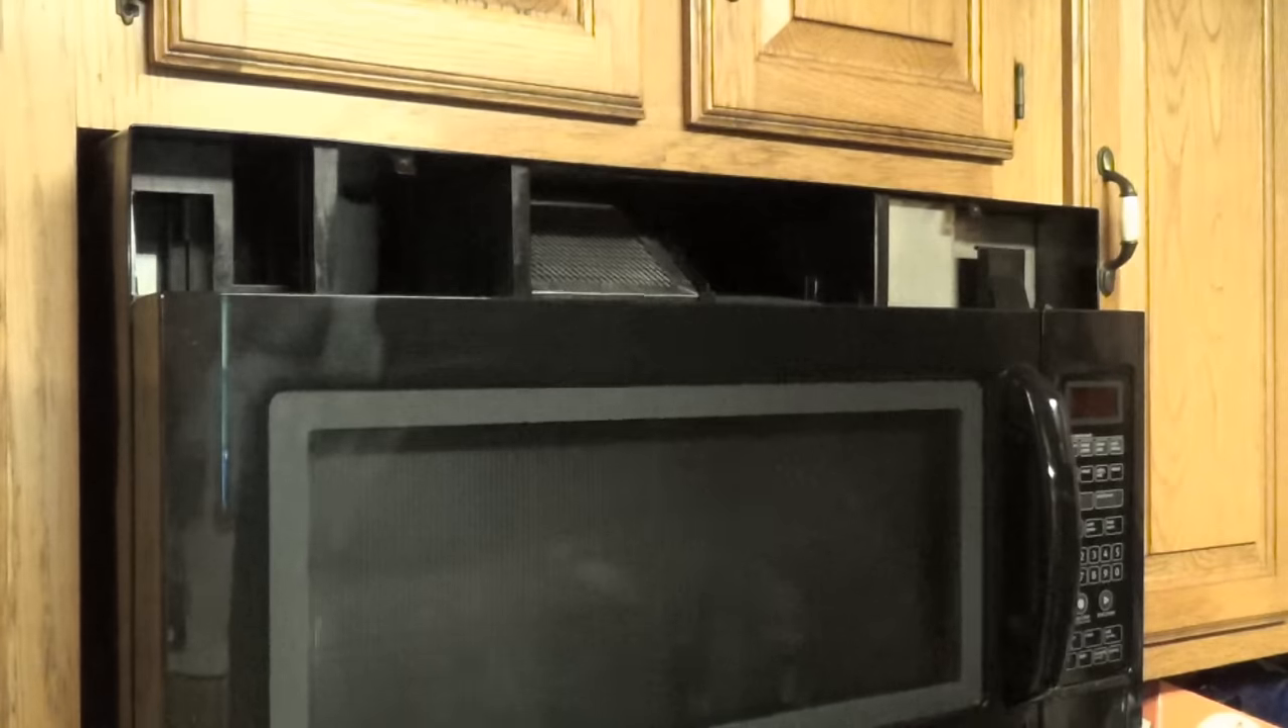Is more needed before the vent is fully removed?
No.